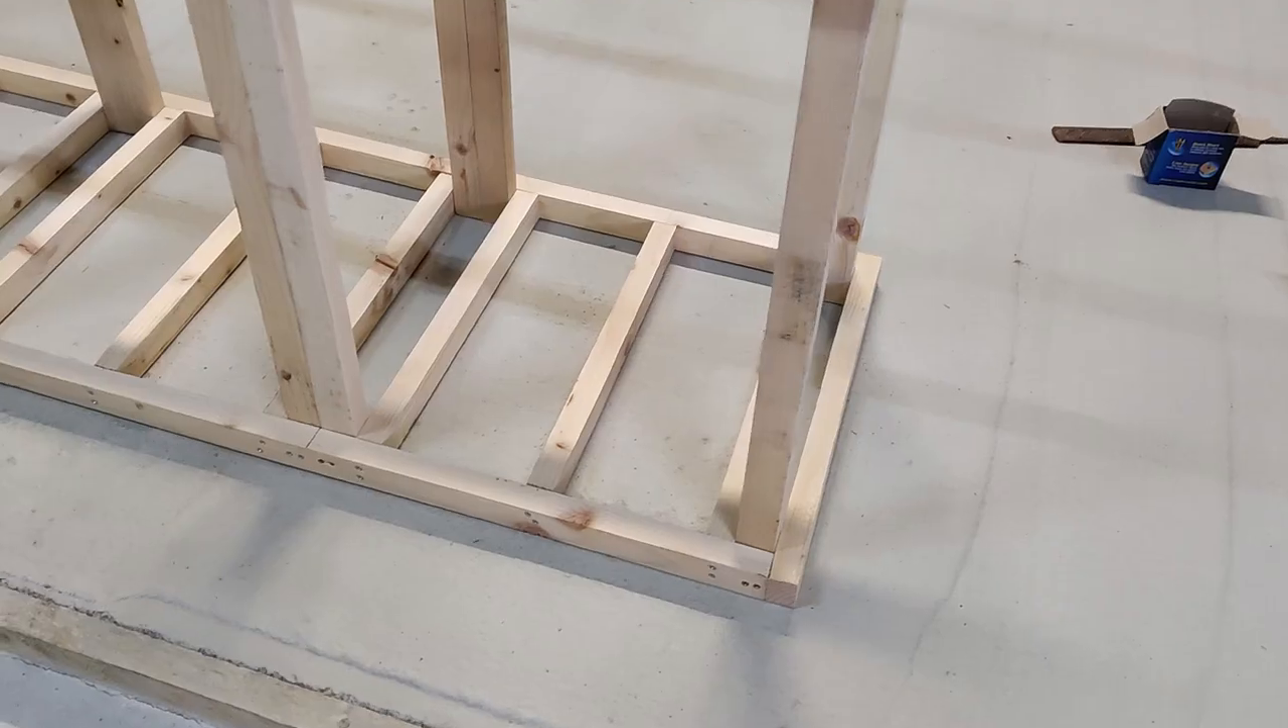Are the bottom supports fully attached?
Yes.